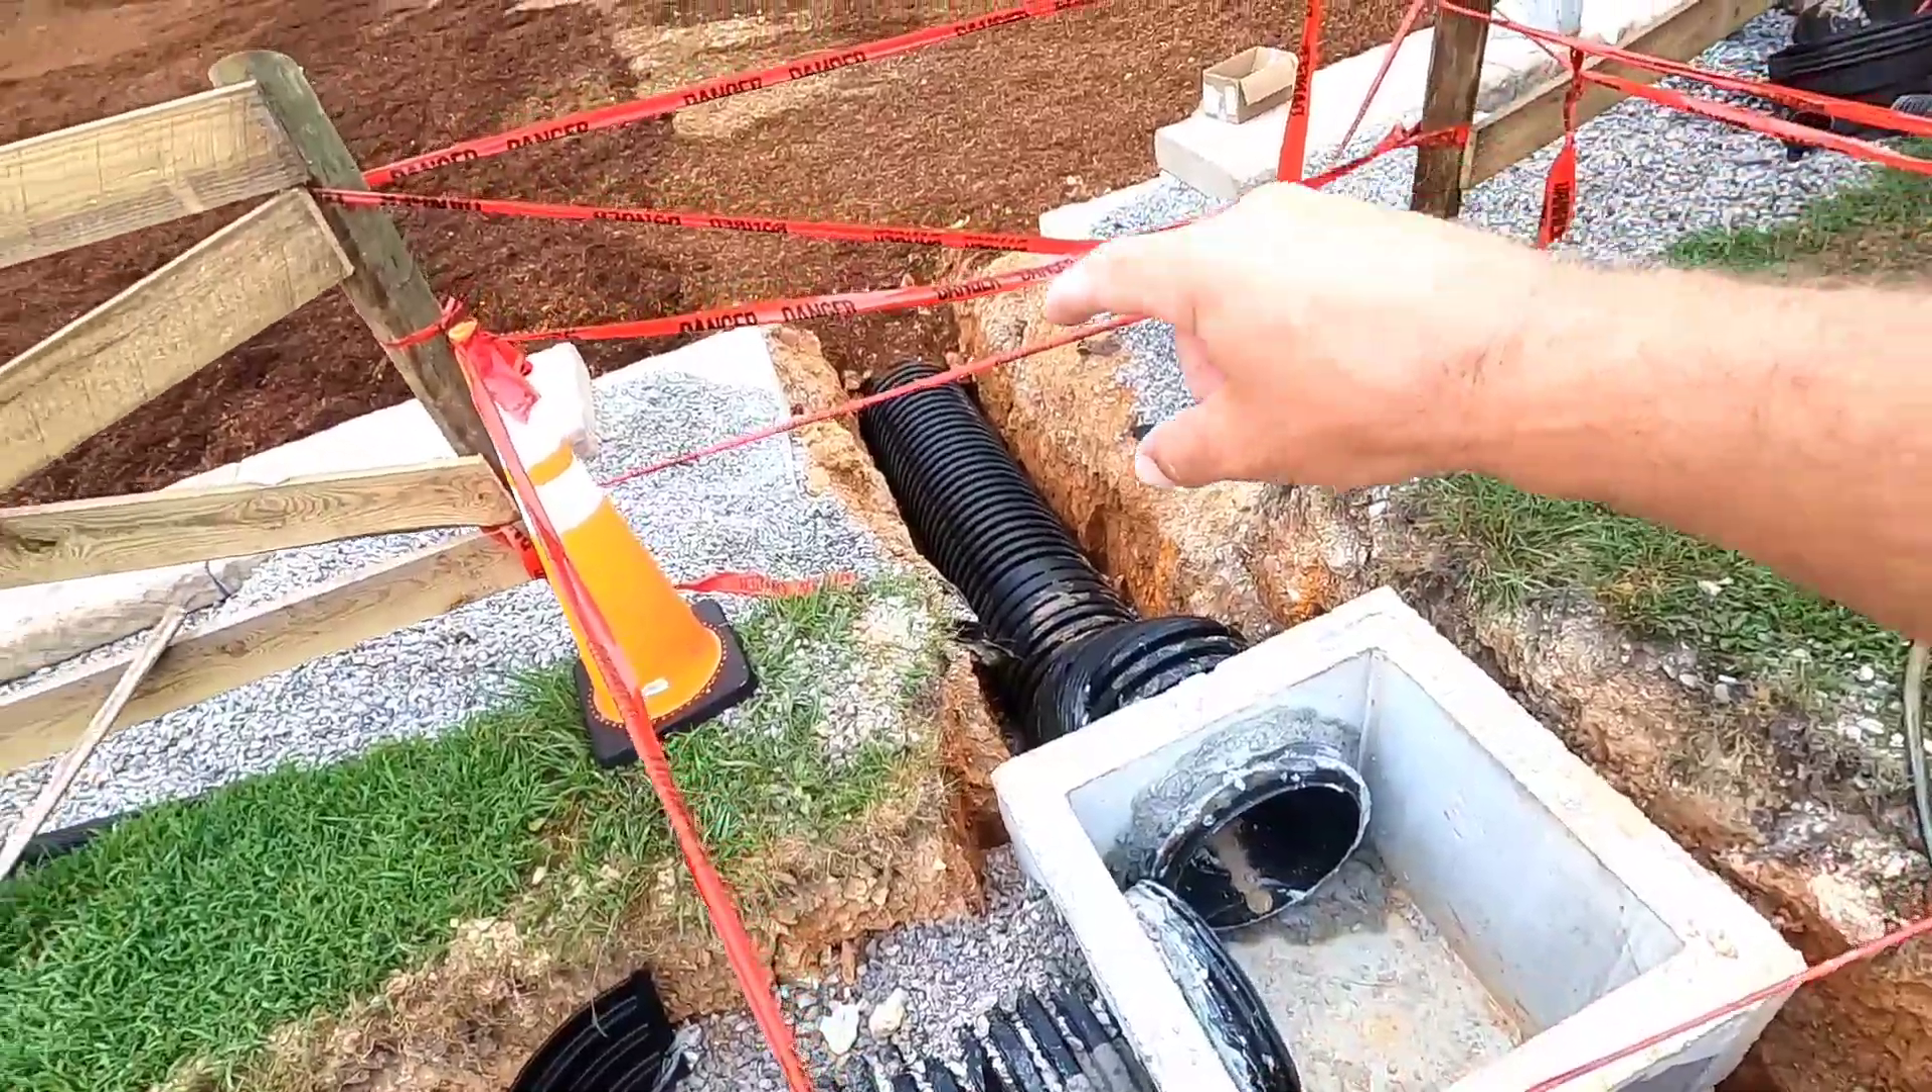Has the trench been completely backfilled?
No.